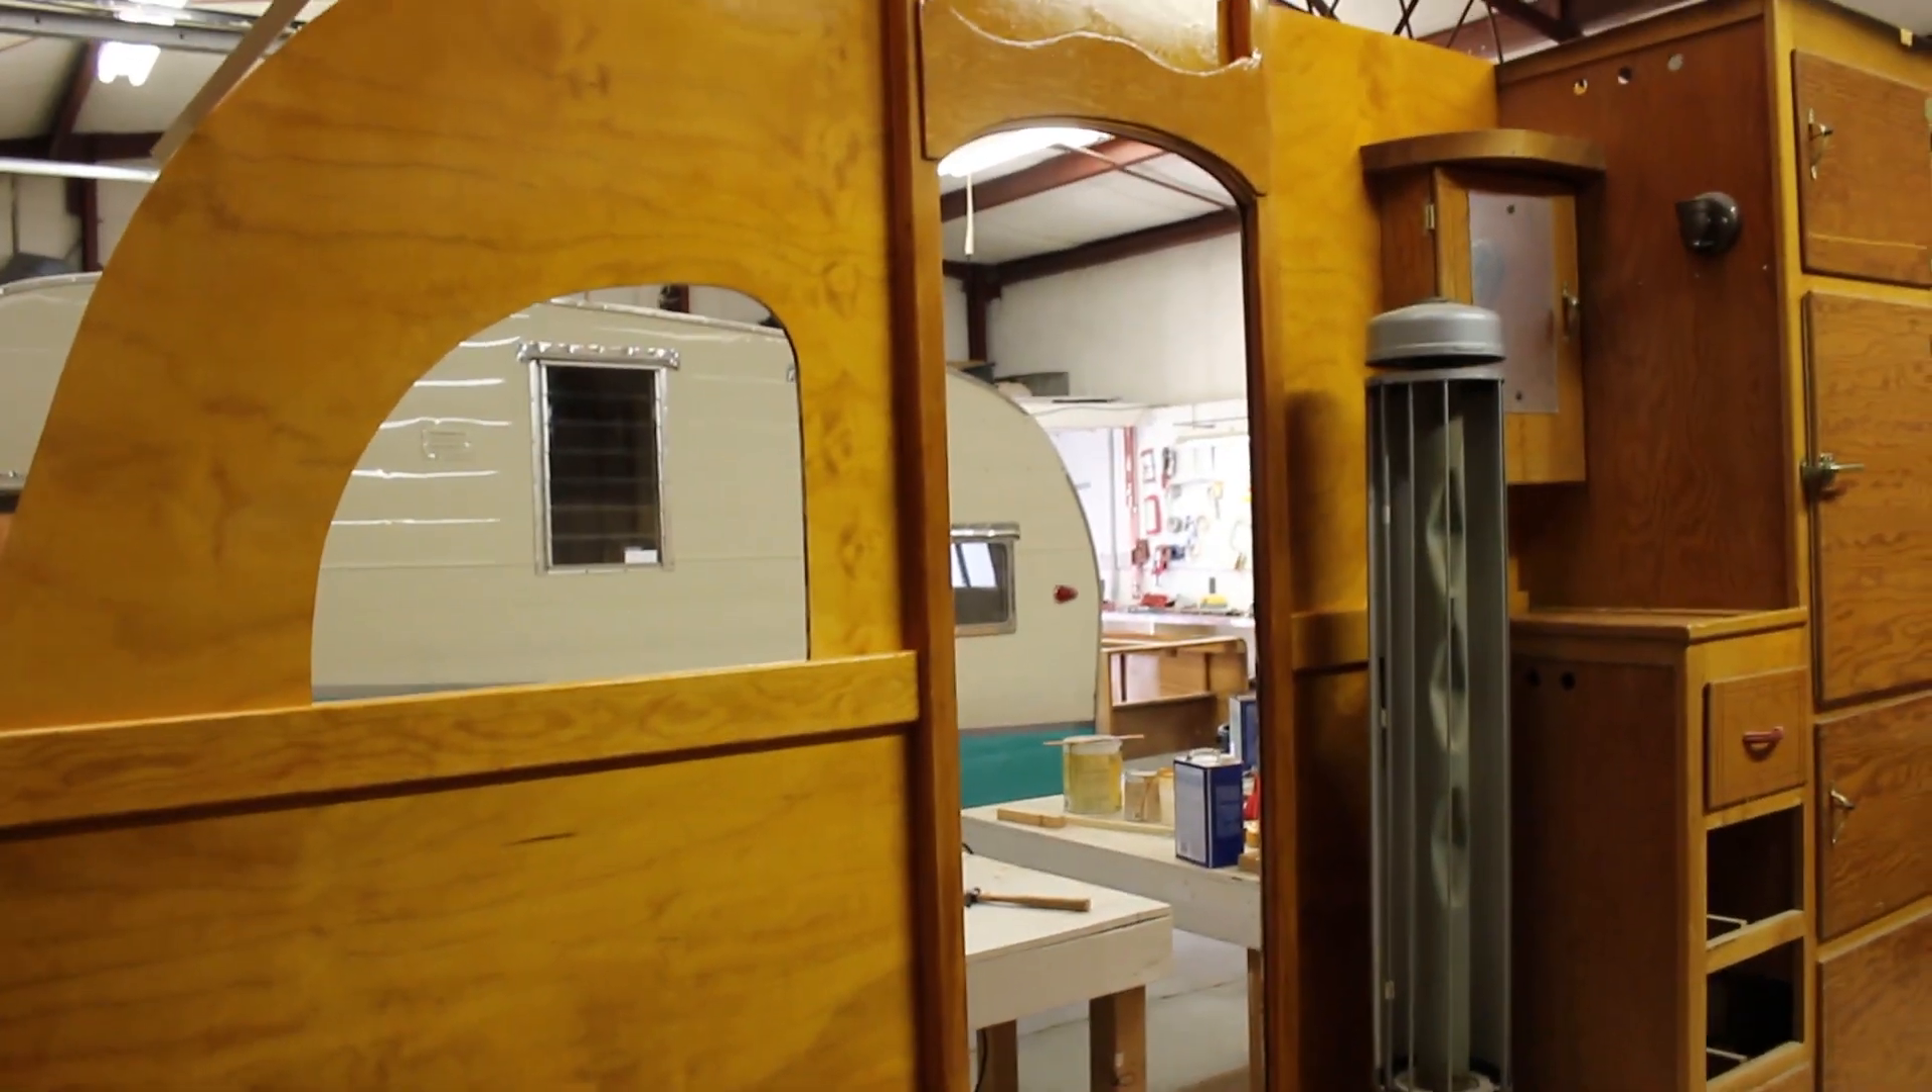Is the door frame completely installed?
Yes.